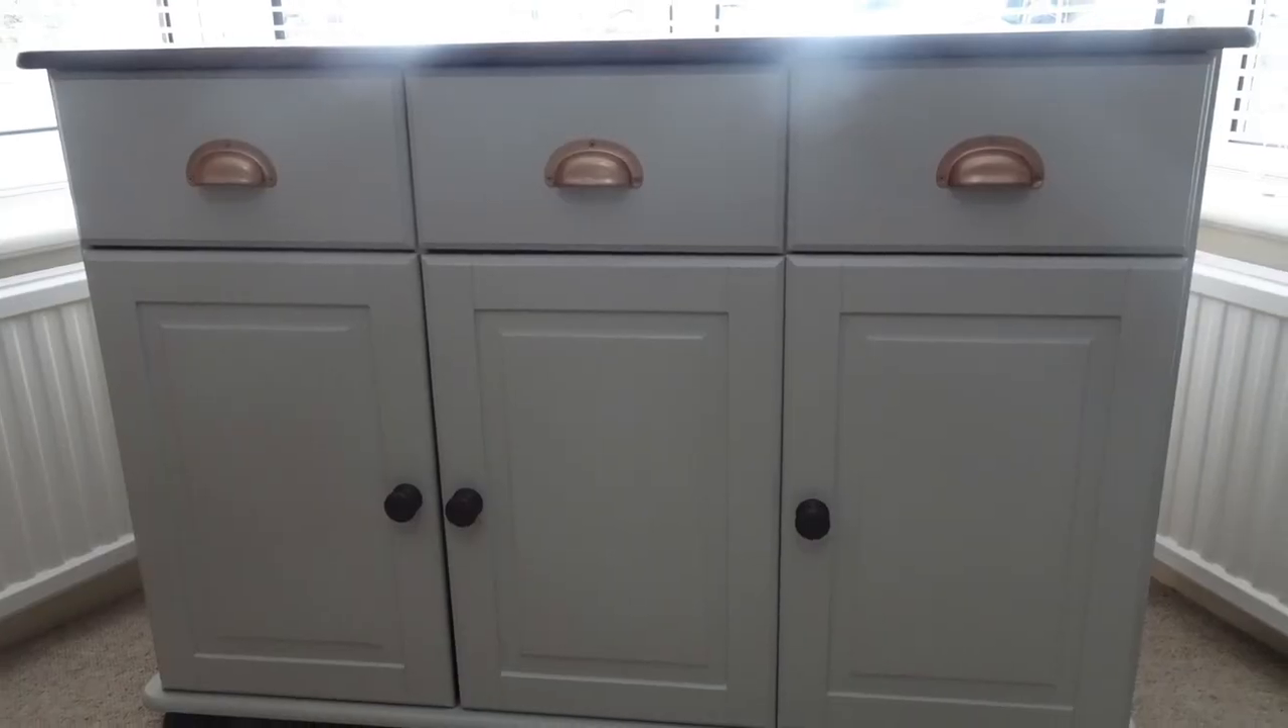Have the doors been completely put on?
Yes.